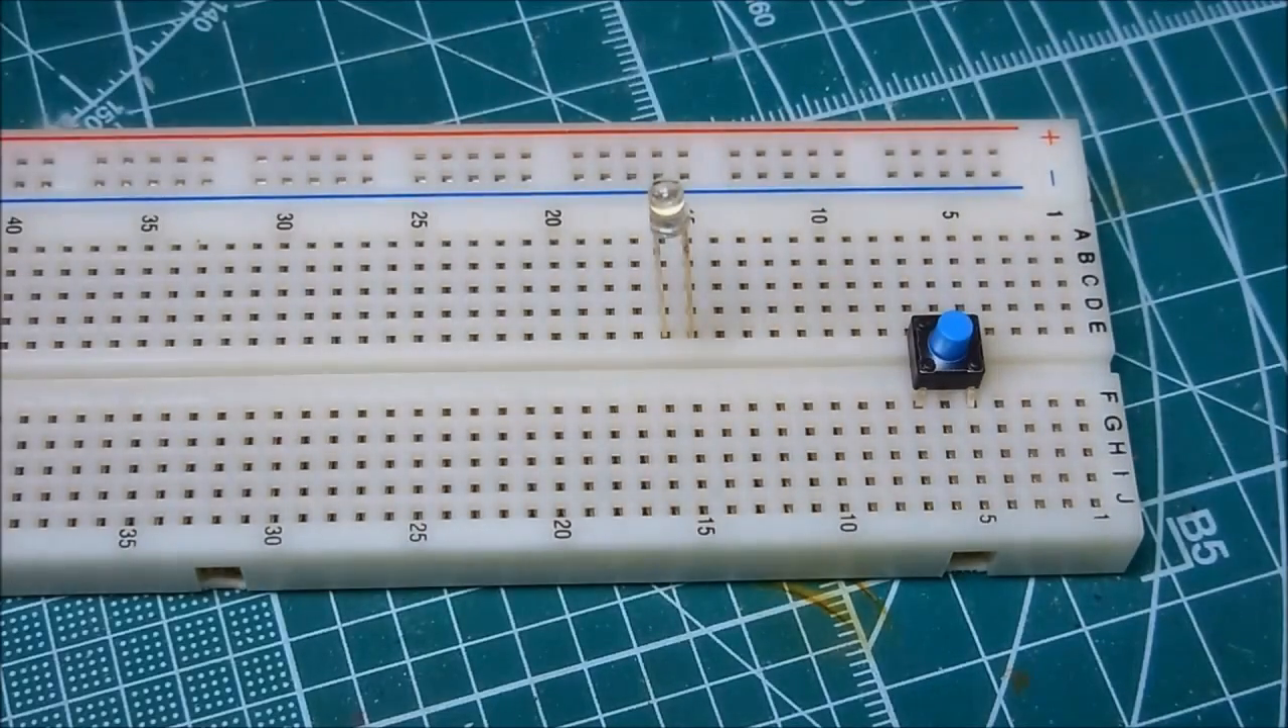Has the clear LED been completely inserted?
Yes.